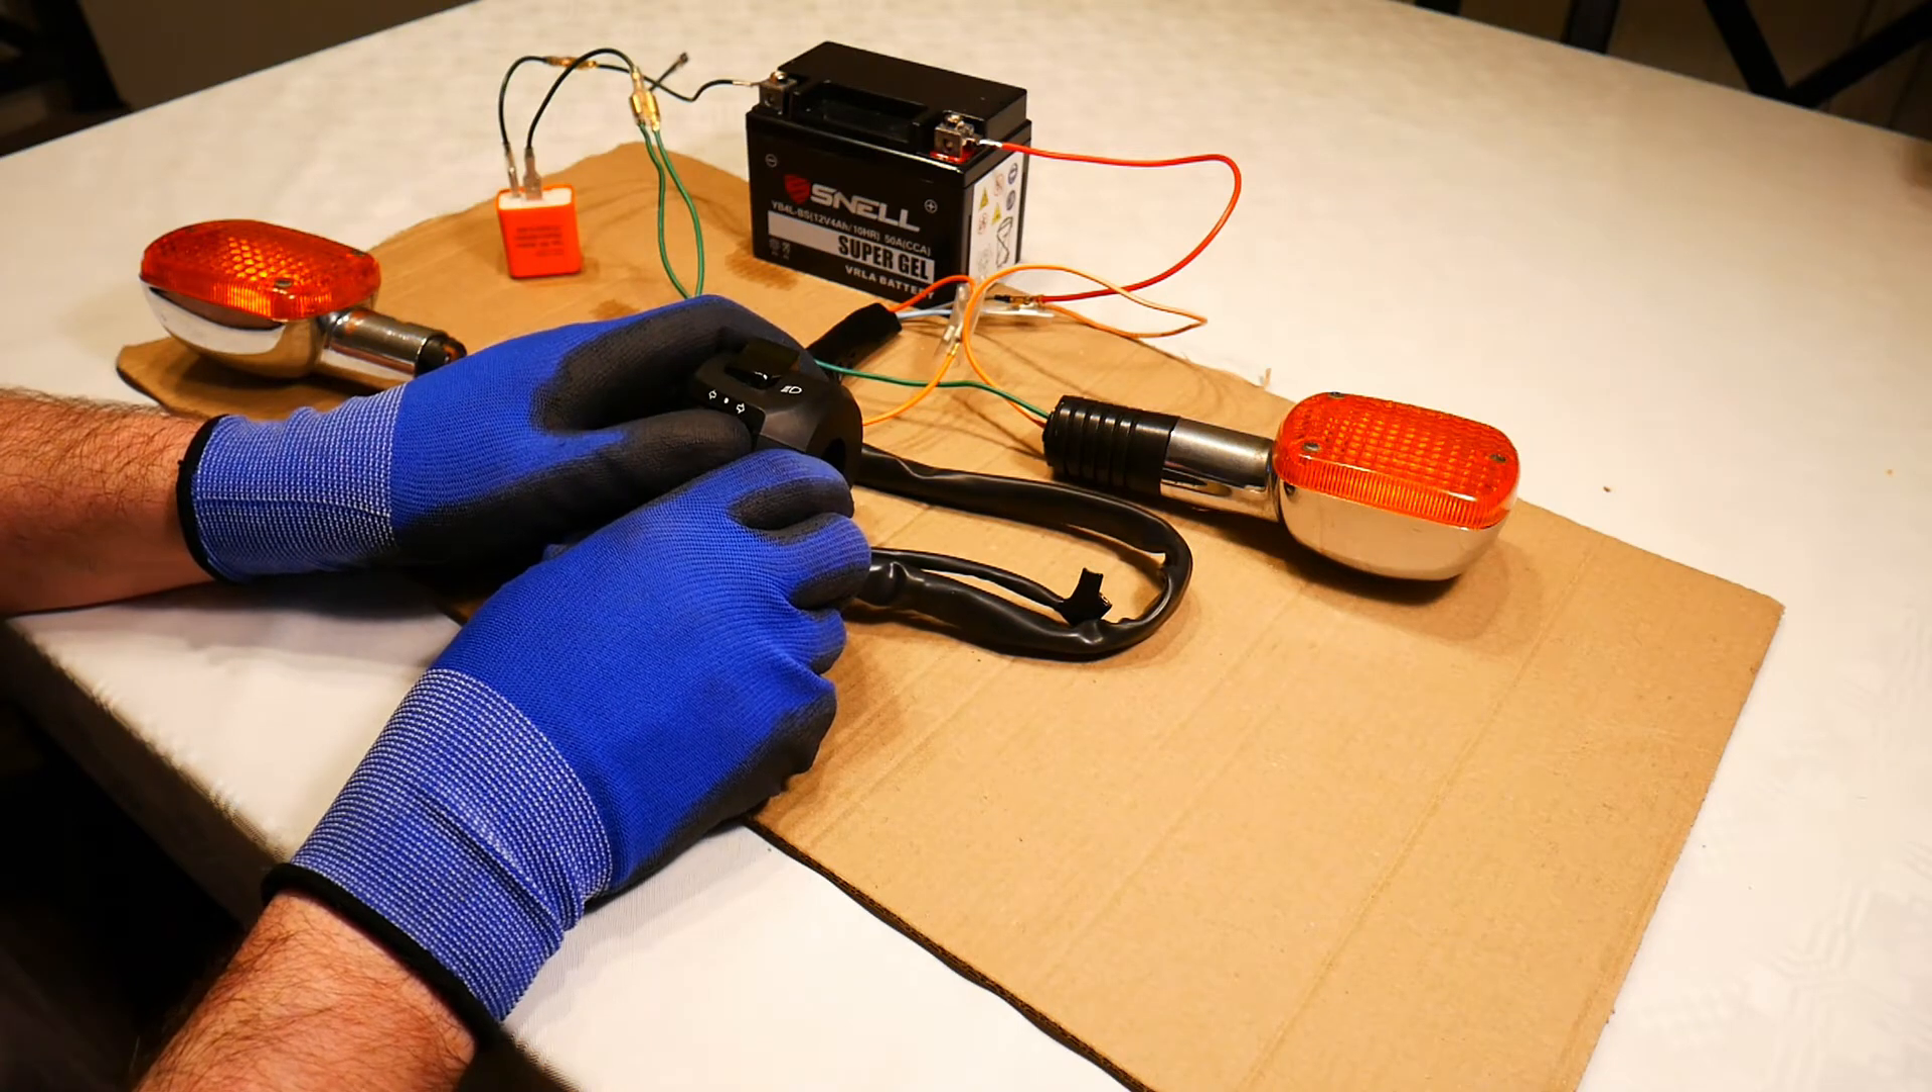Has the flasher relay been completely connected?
Yes.